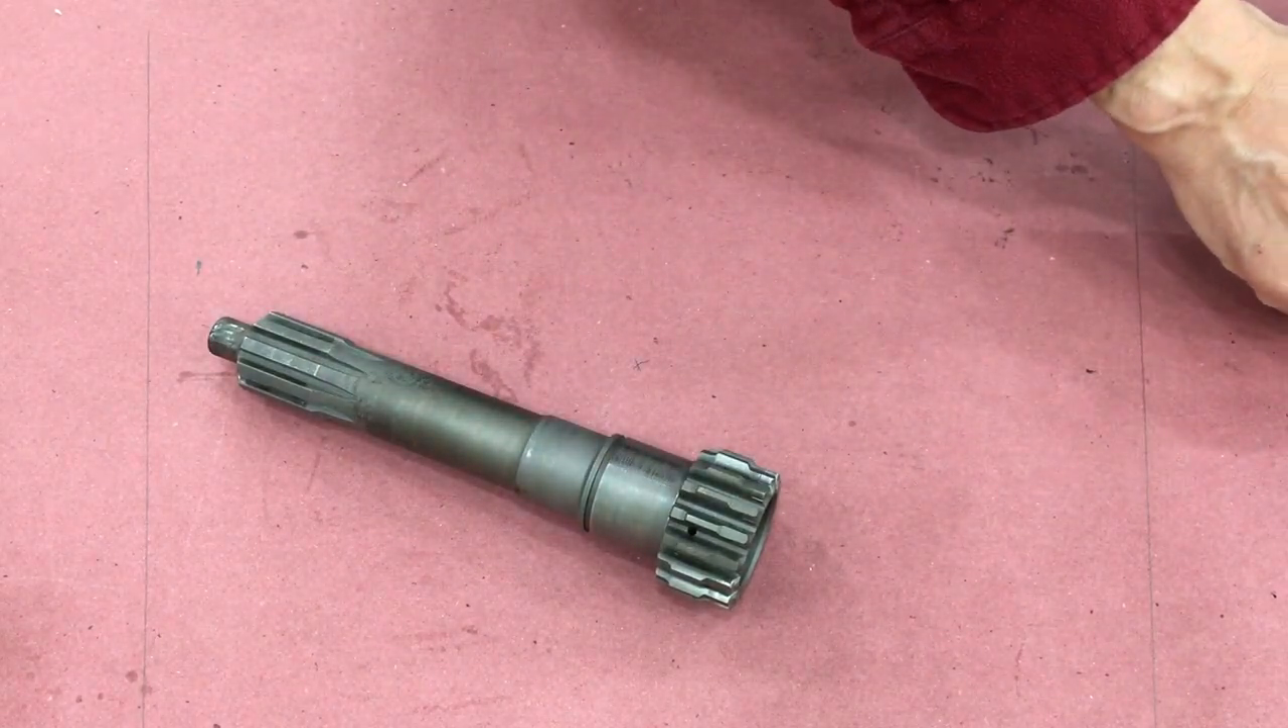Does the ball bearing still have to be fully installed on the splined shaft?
Yes.